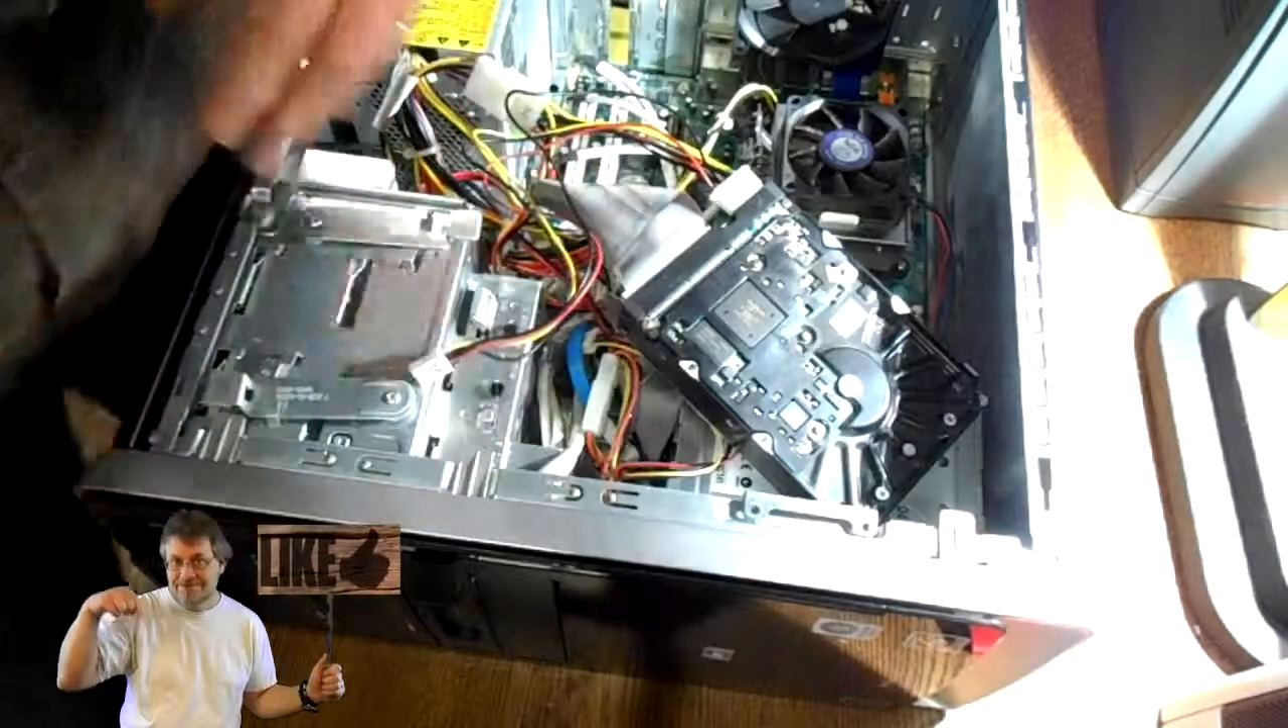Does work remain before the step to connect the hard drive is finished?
No.